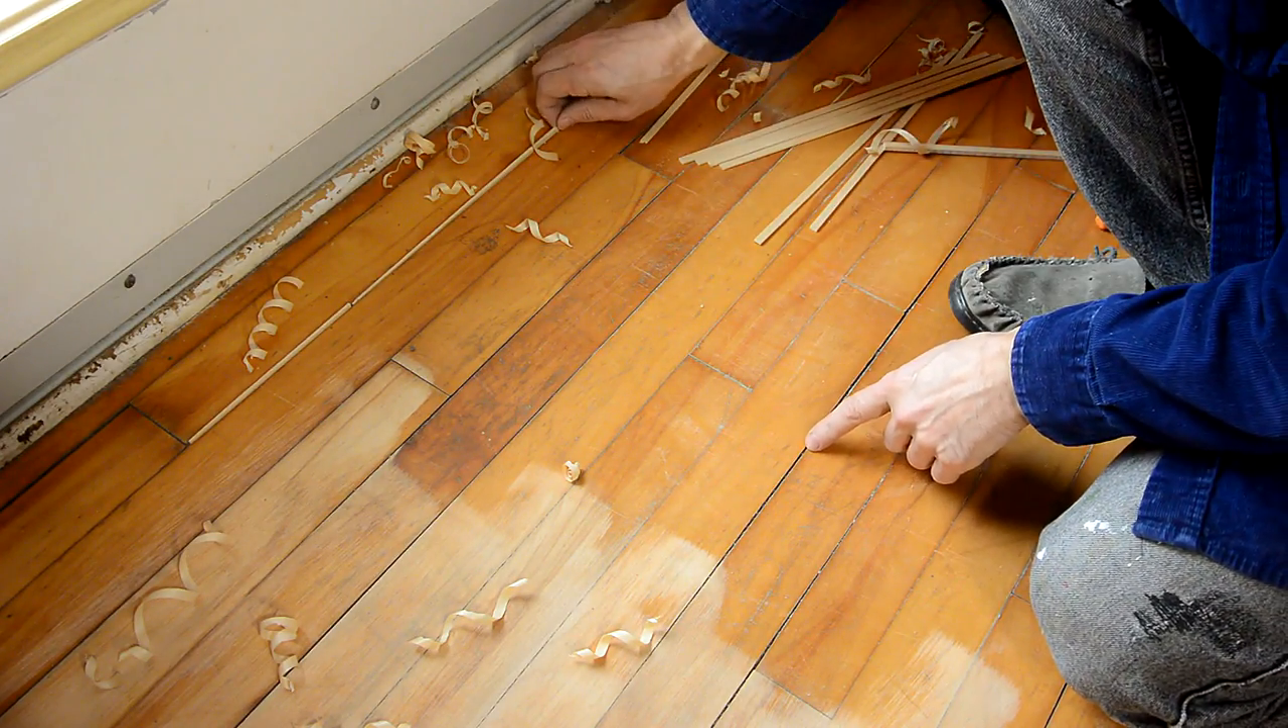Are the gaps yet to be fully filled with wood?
Yes.